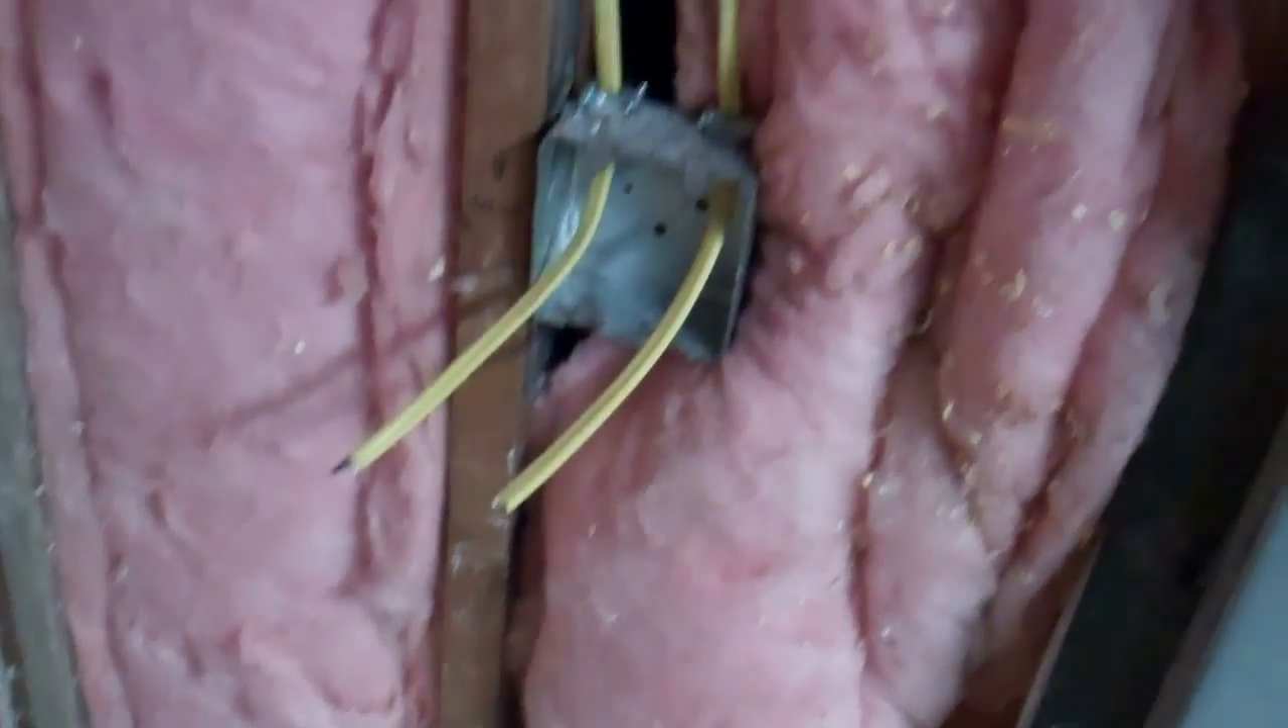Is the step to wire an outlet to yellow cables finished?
No.